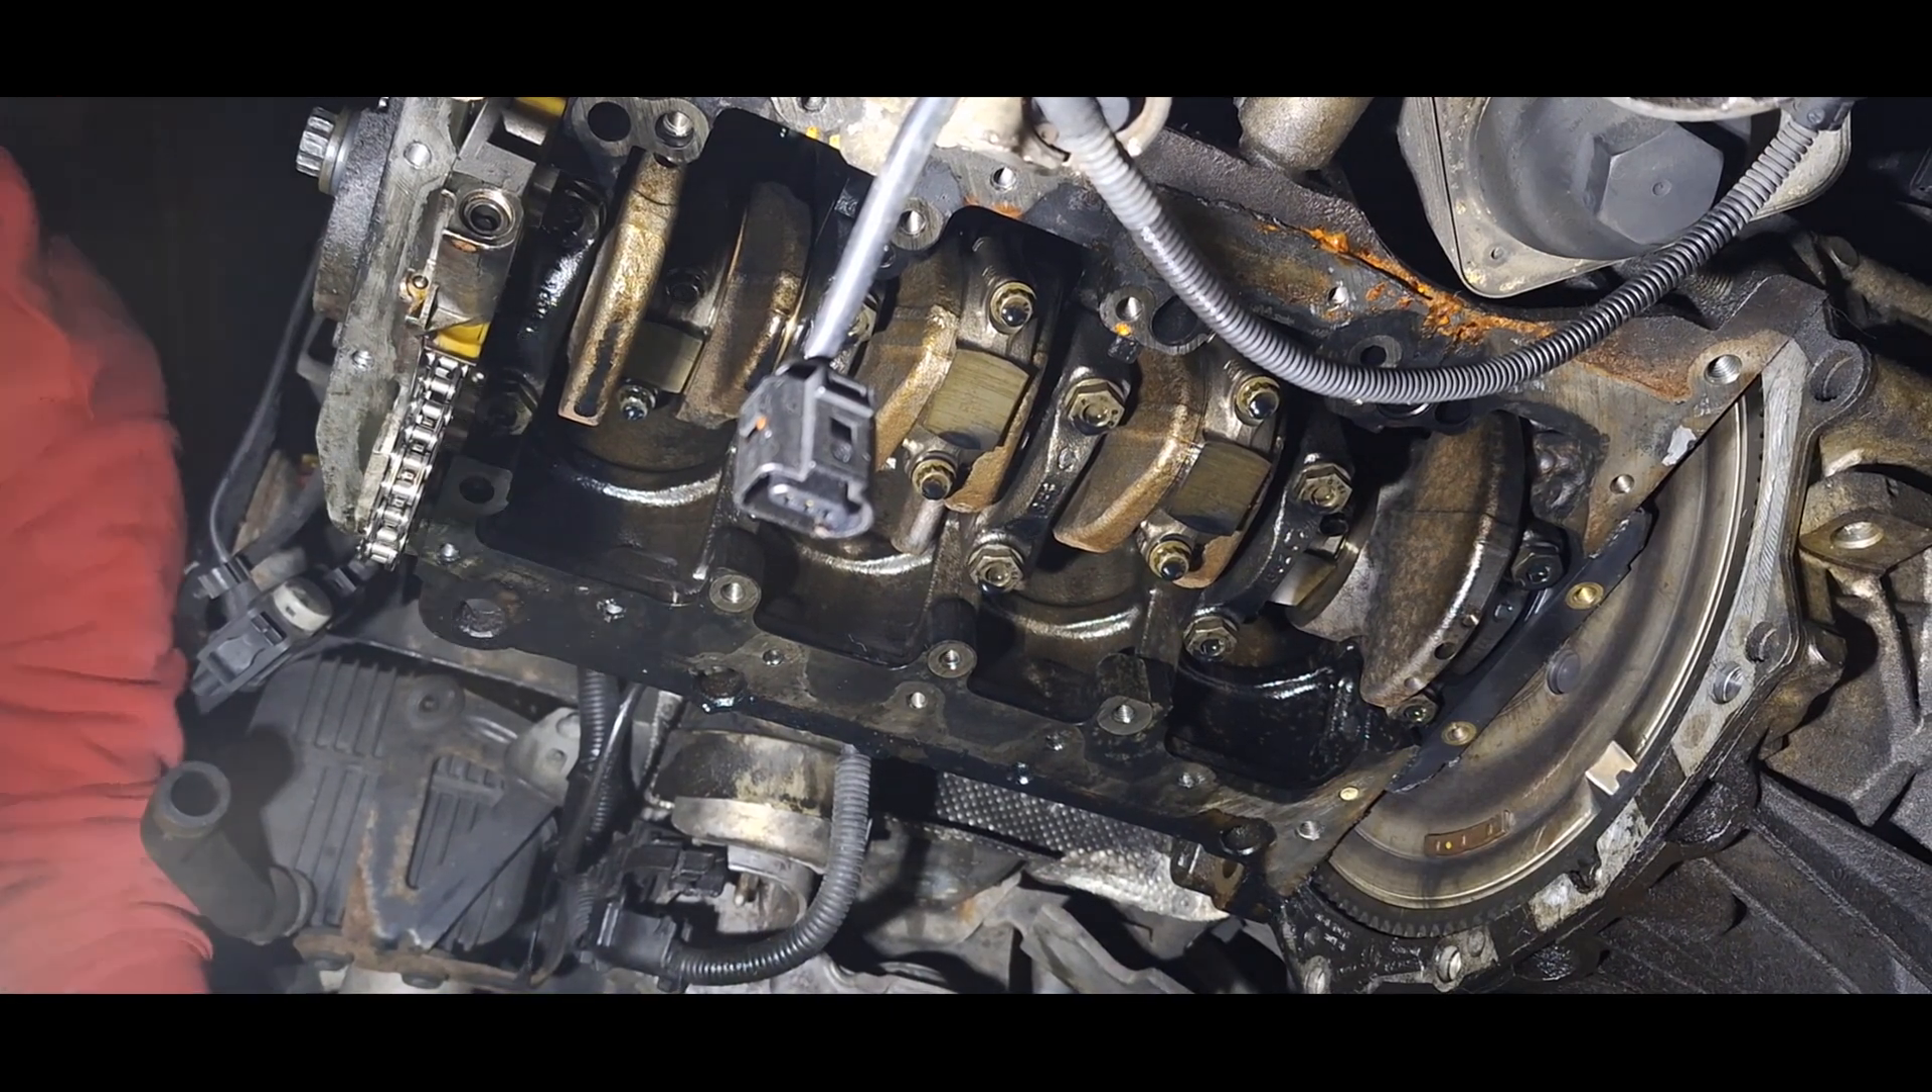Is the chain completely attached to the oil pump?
No.